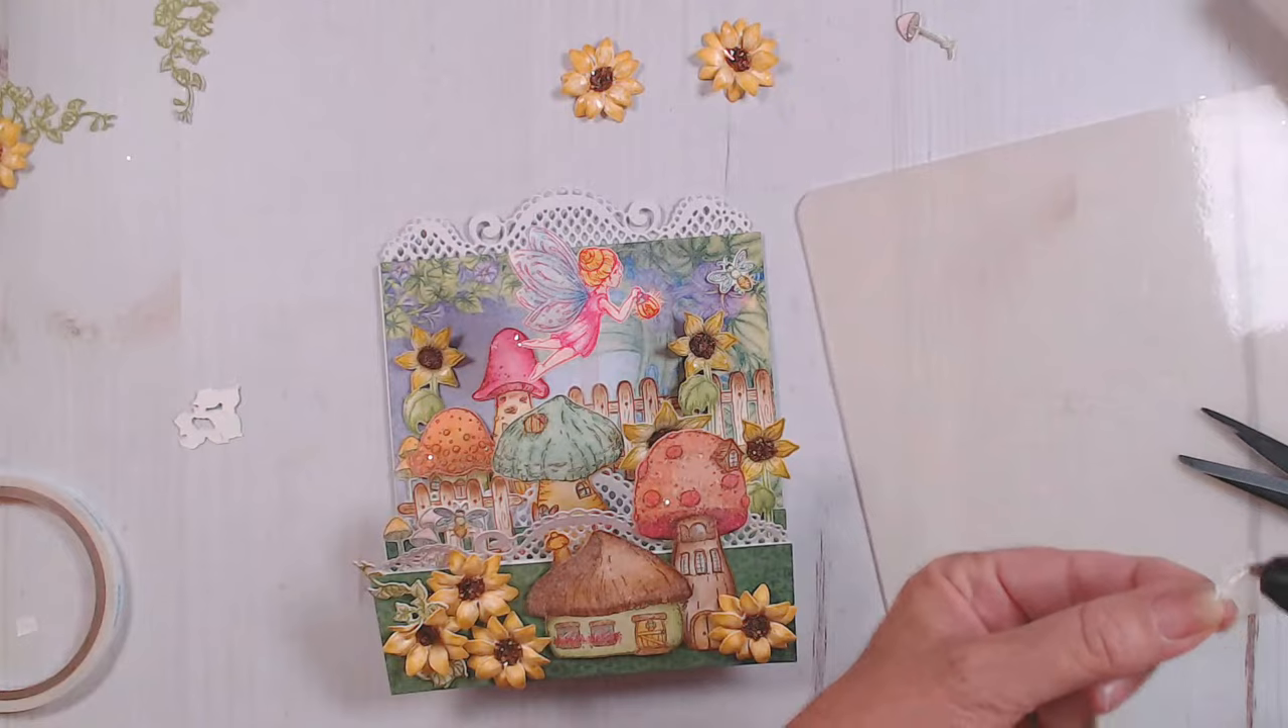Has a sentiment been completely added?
No.